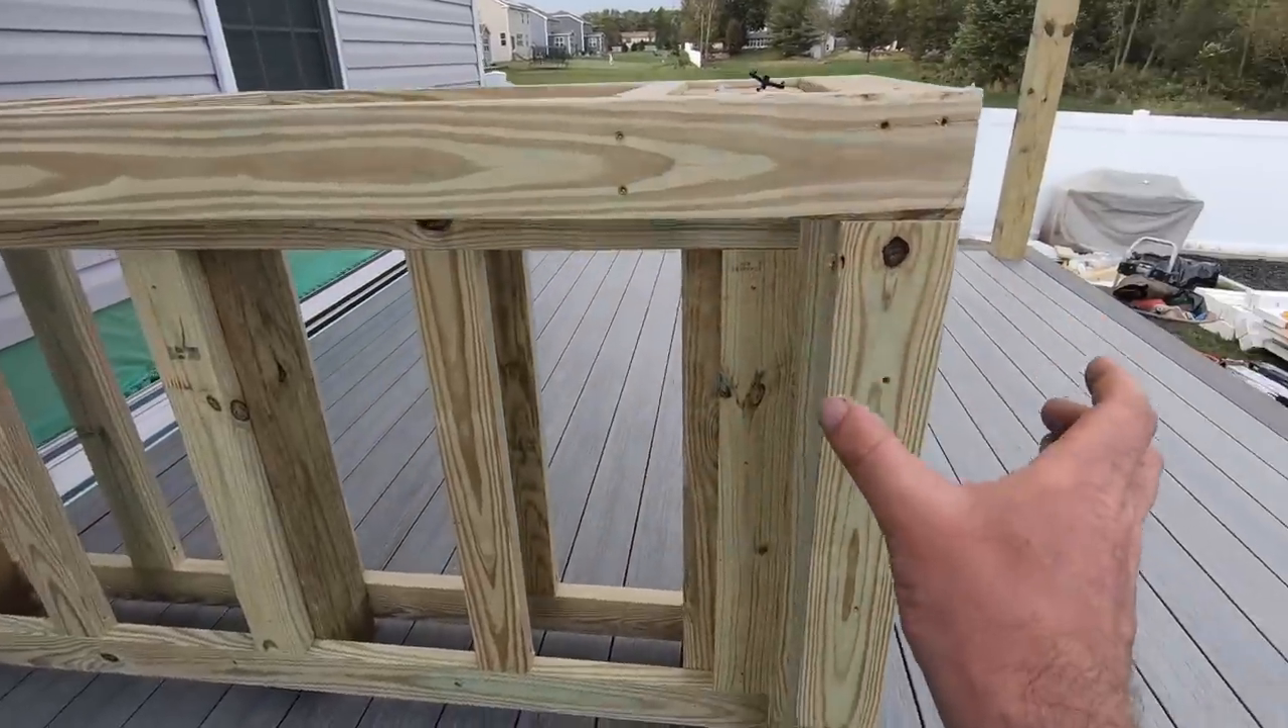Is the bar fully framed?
Yes.